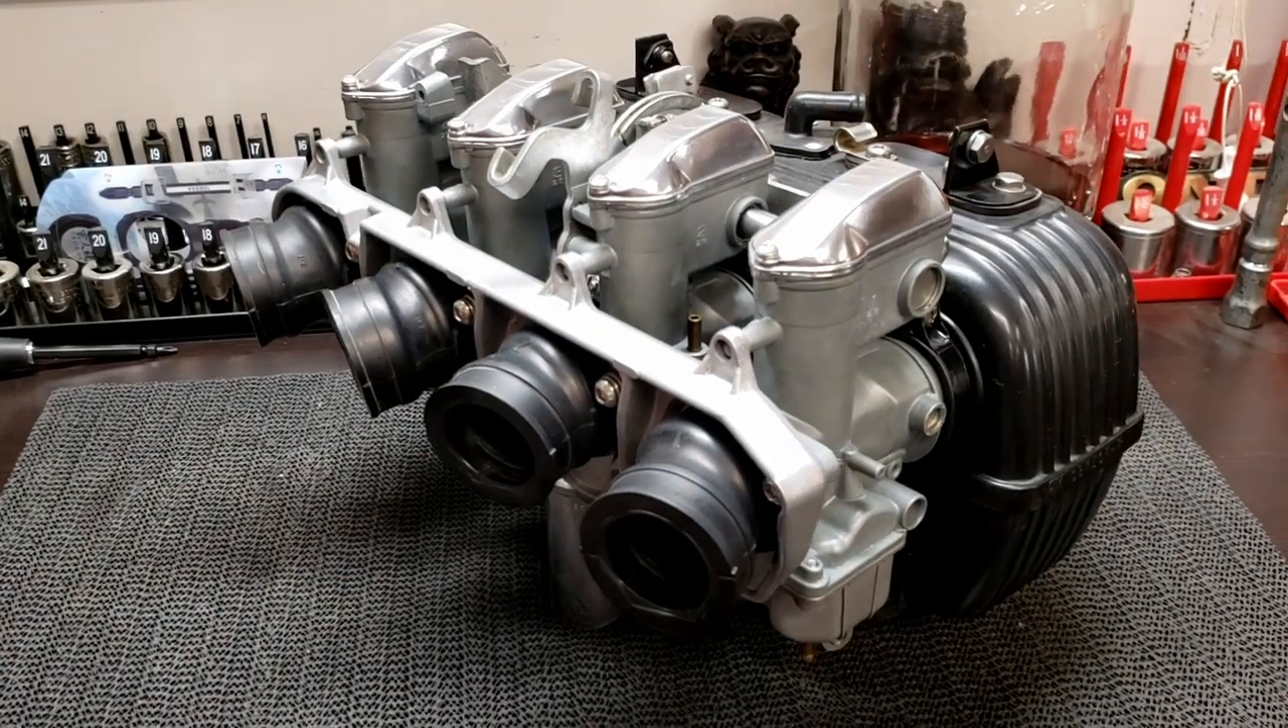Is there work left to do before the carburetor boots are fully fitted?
No.